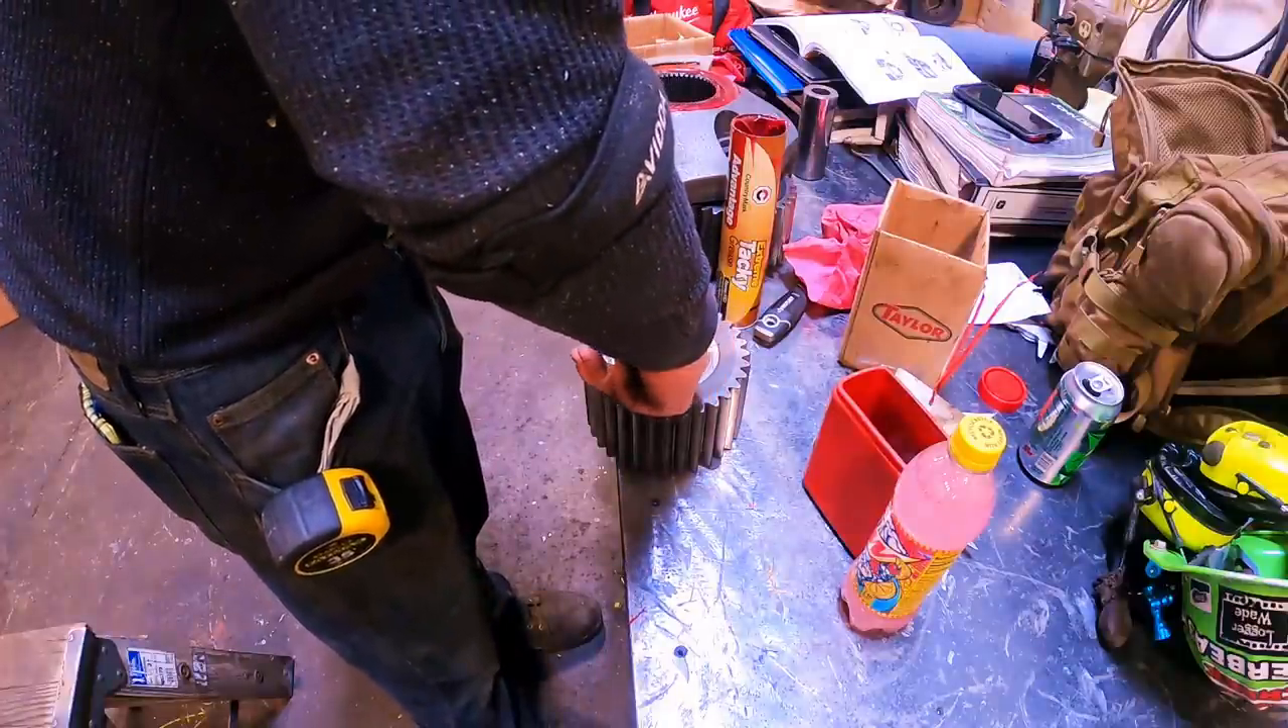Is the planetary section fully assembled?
No.